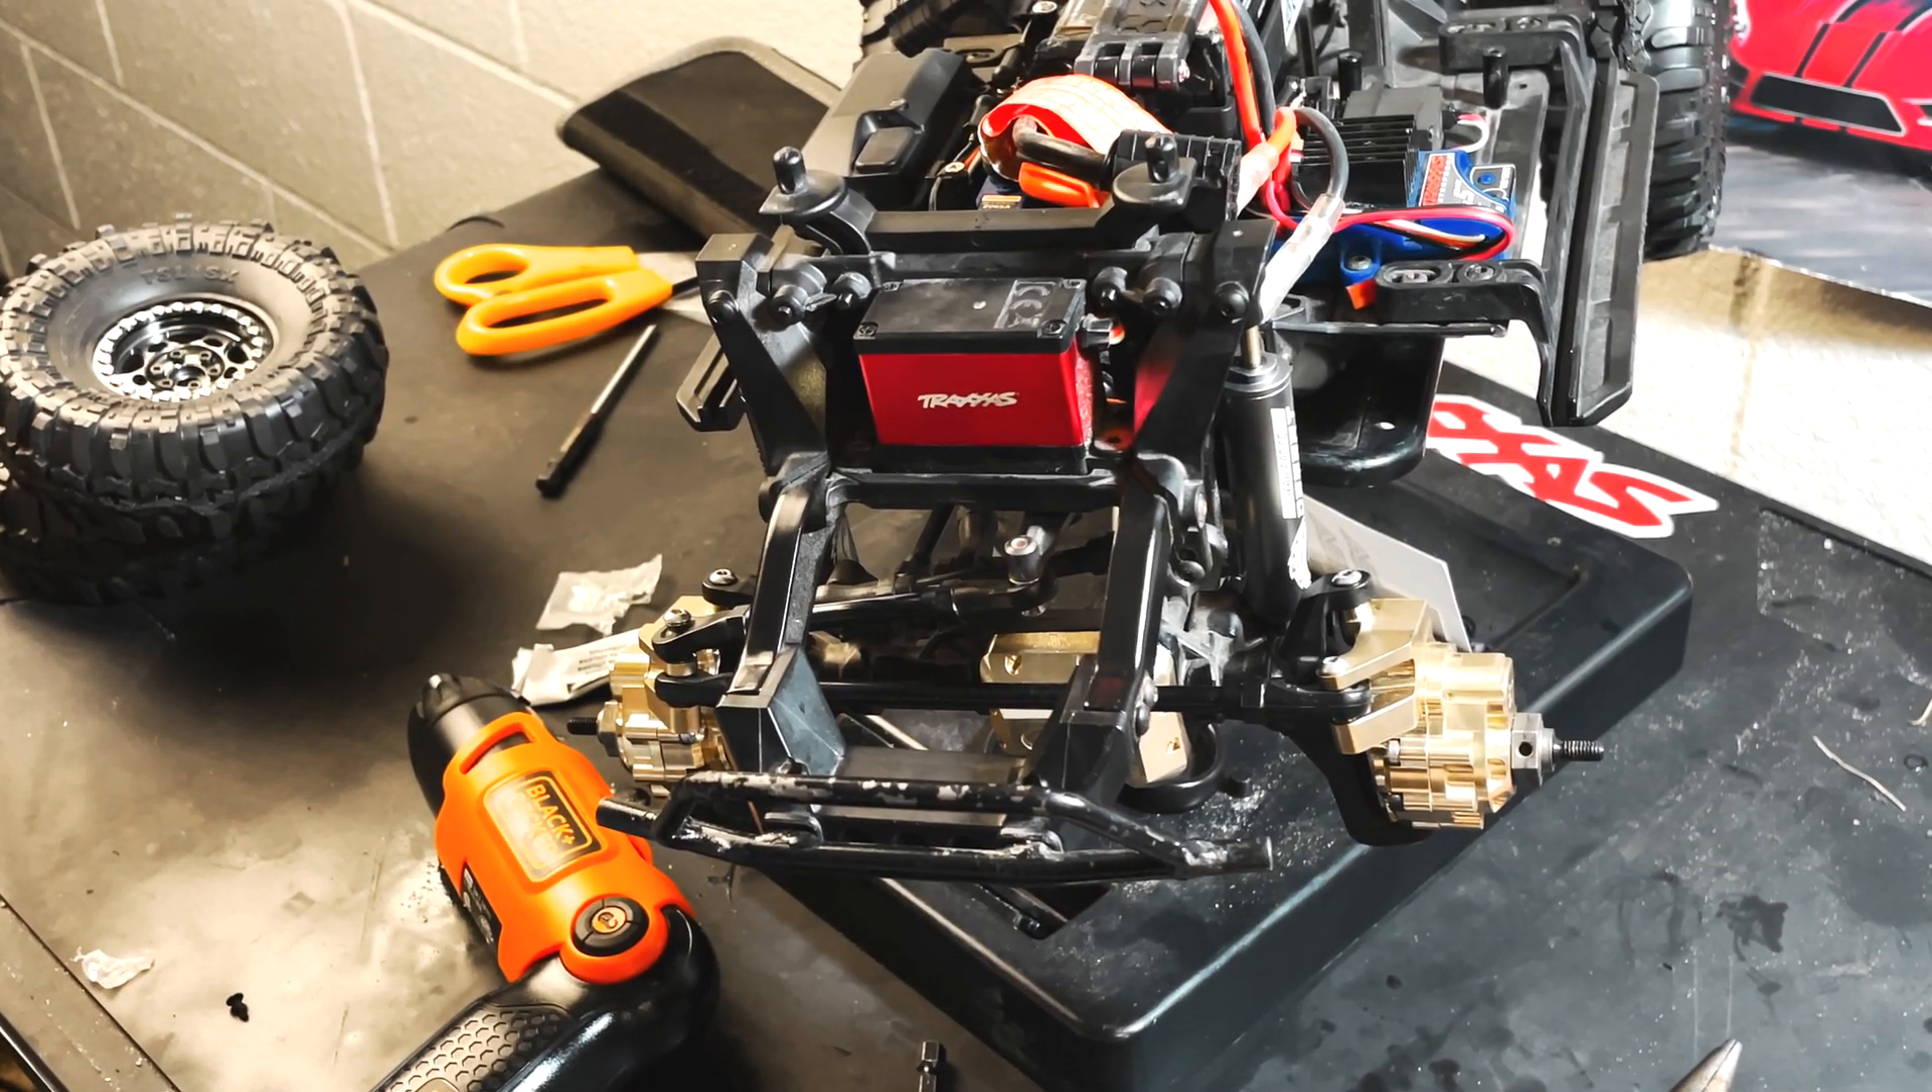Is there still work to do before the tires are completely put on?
Yes.